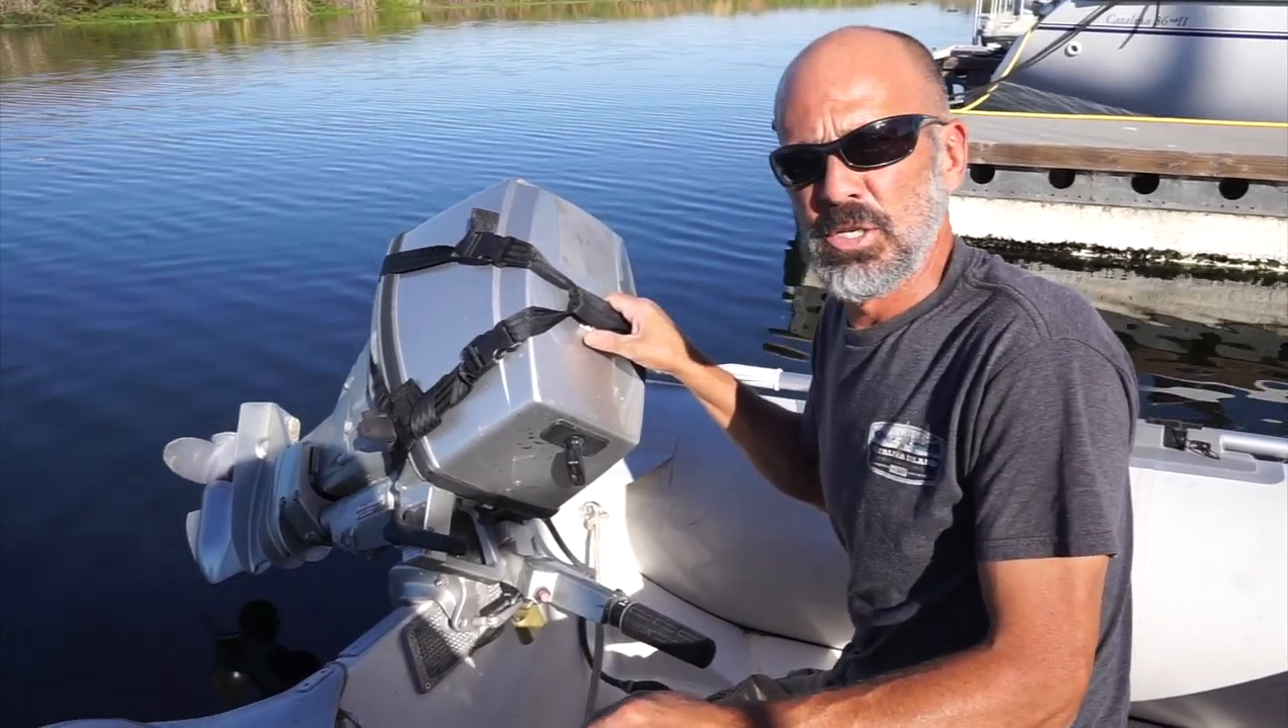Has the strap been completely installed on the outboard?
Yes.